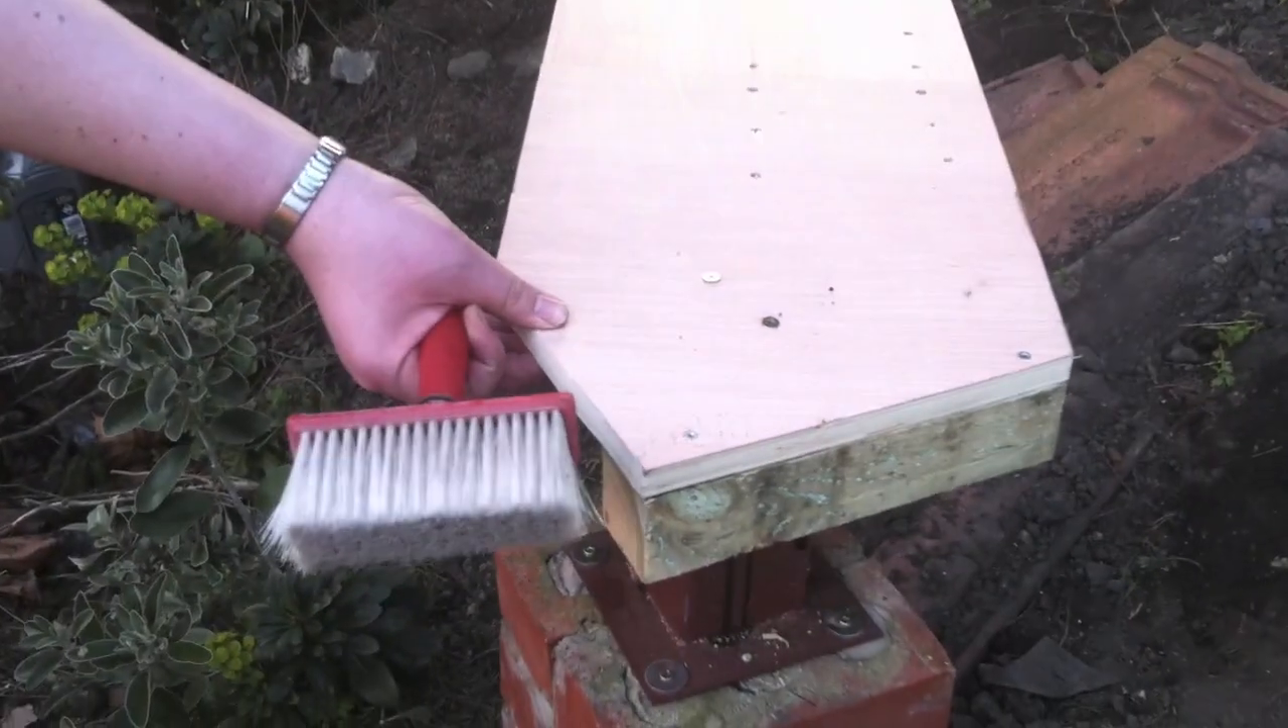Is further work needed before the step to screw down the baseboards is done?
No.